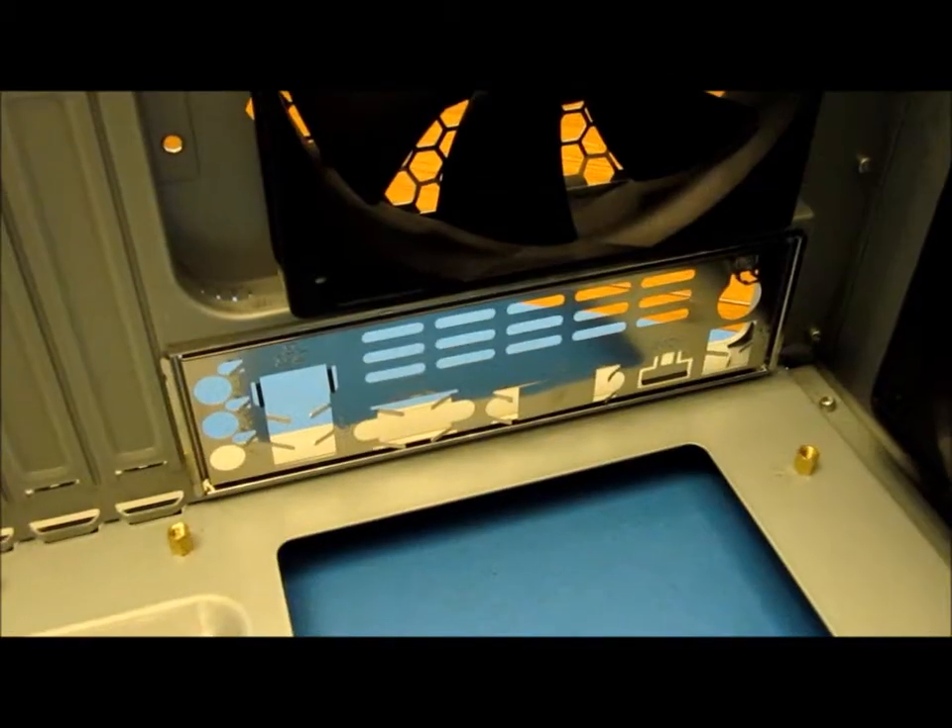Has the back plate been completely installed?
Yes.